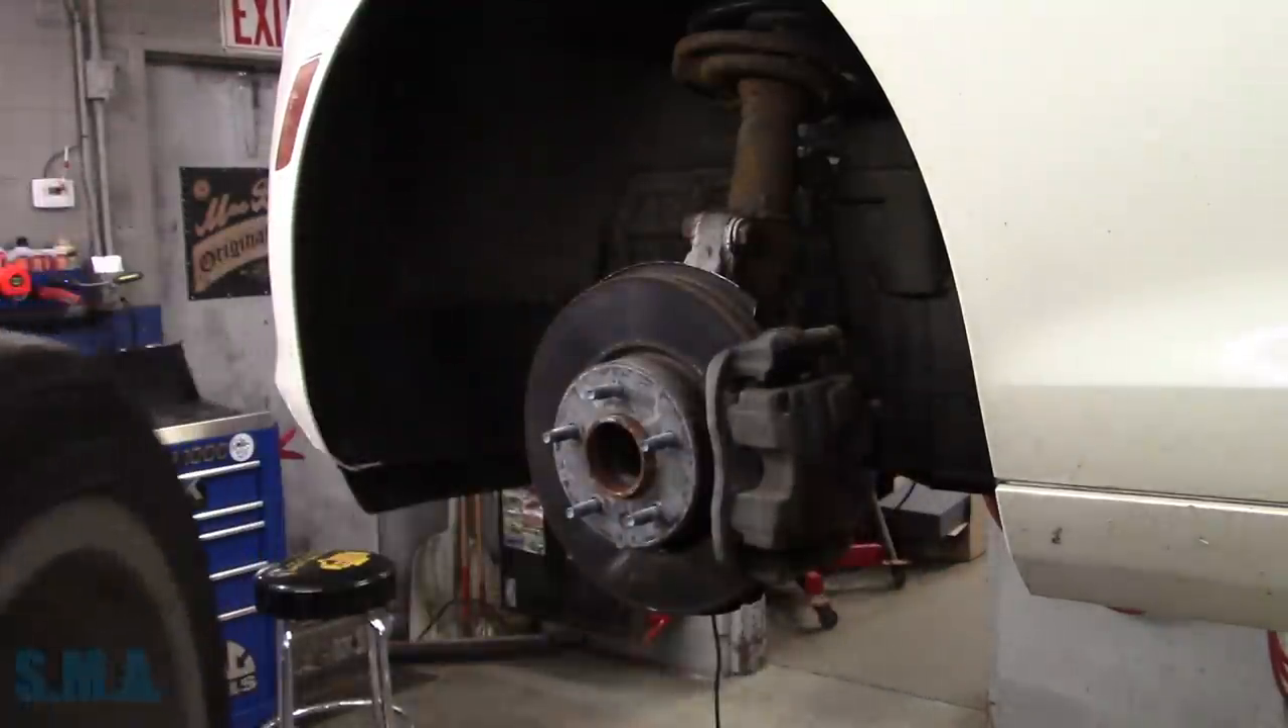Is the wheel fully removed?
Yes.